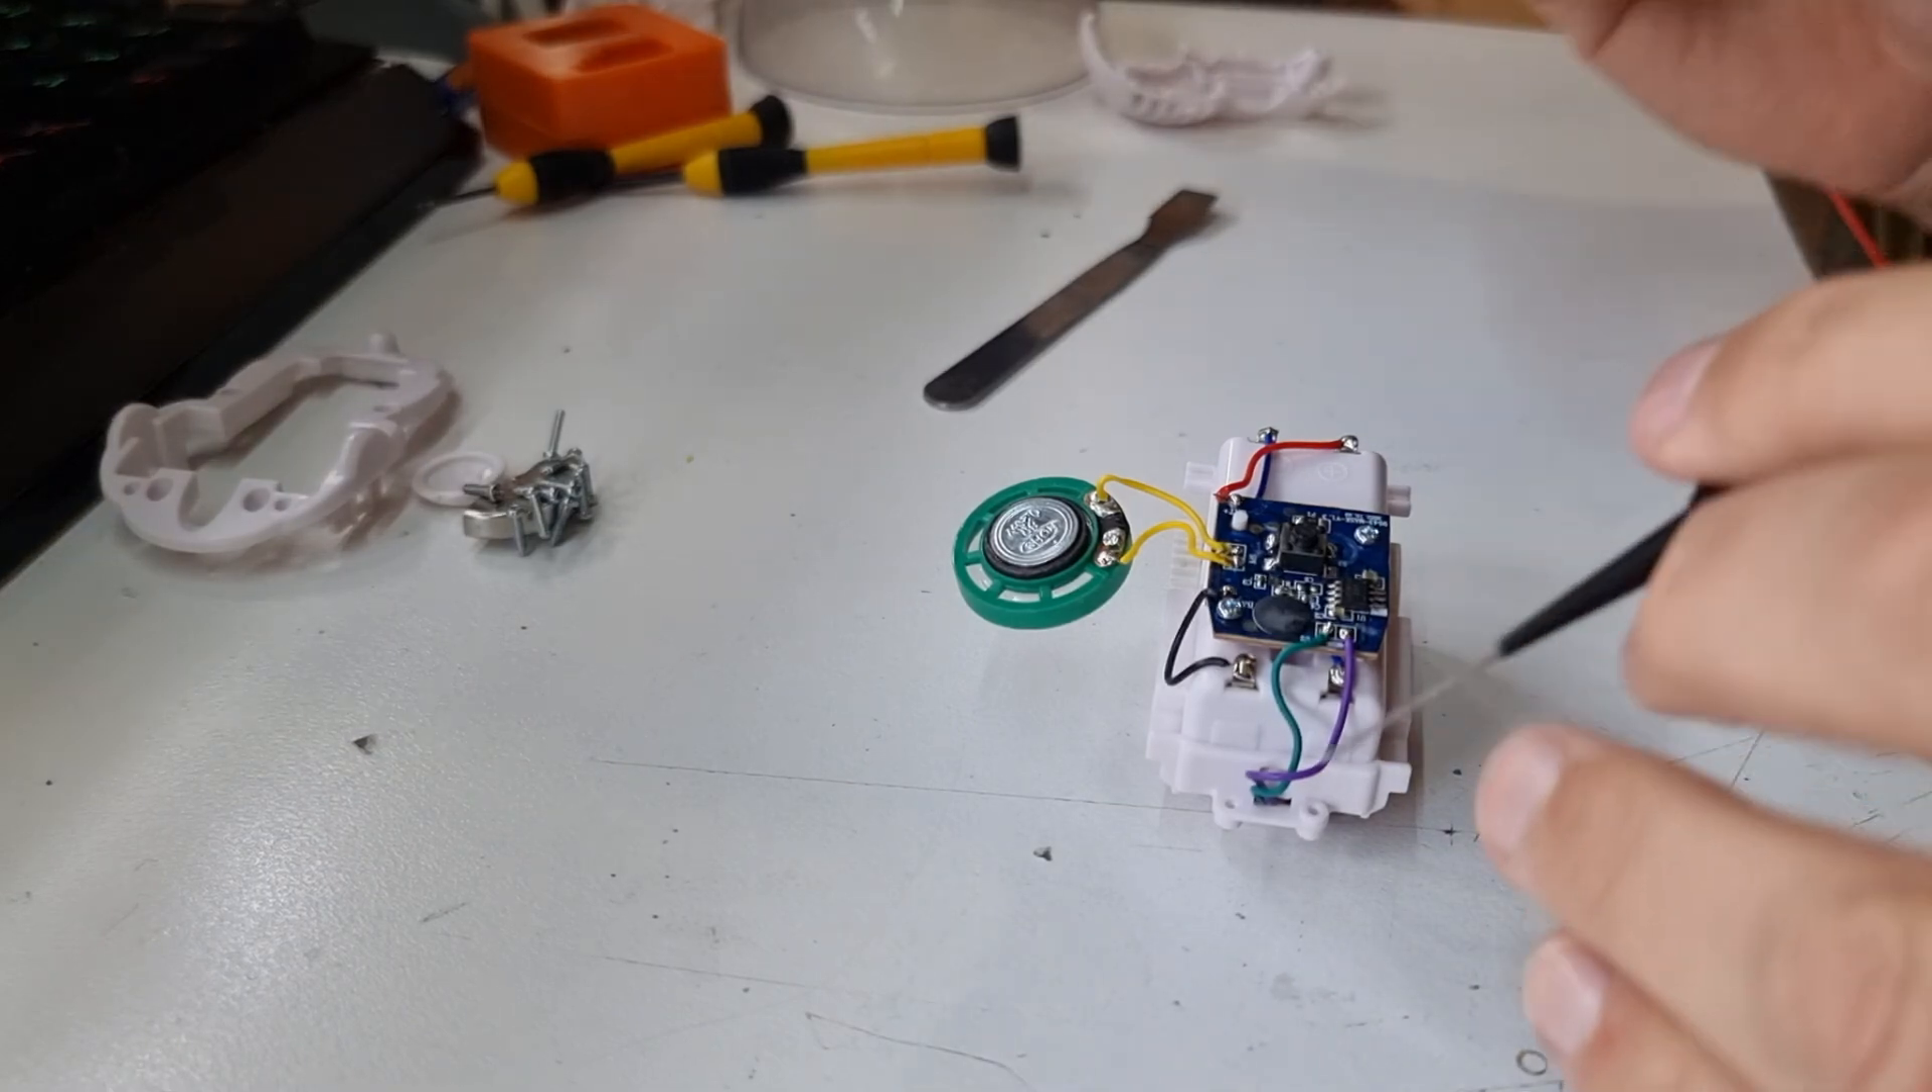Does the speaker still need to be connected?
No.